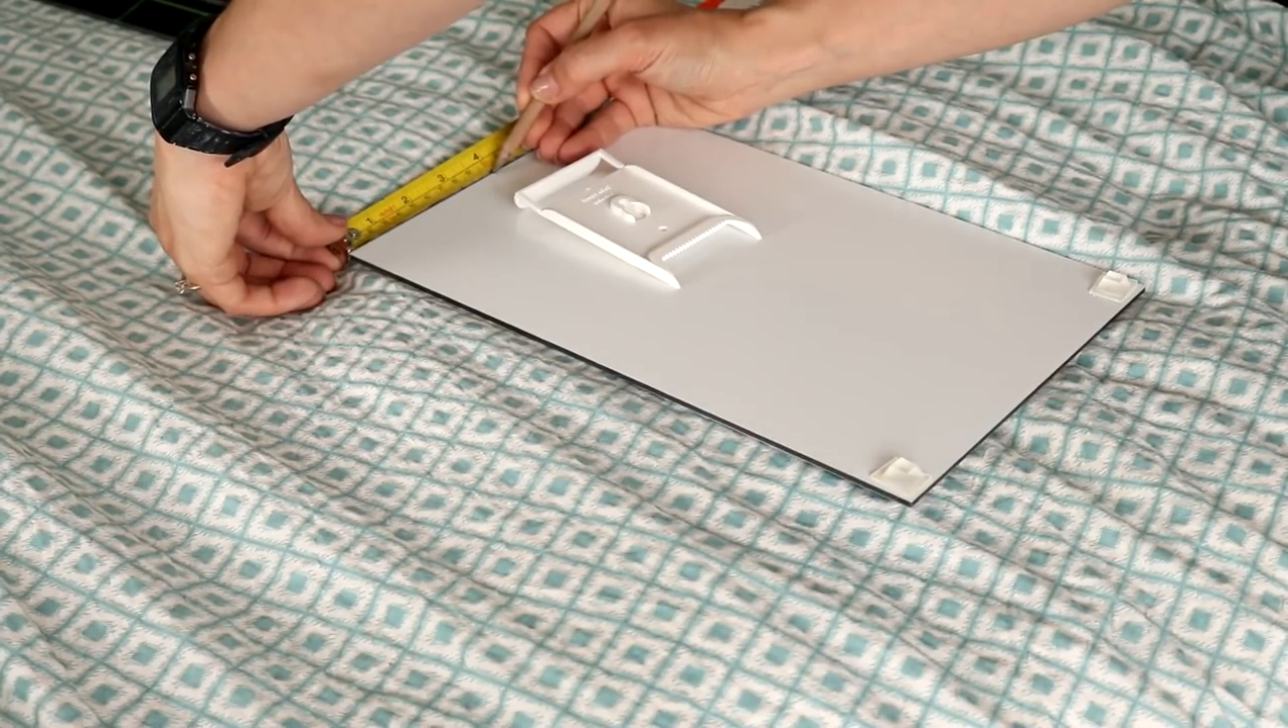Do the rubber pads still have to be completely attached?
No.